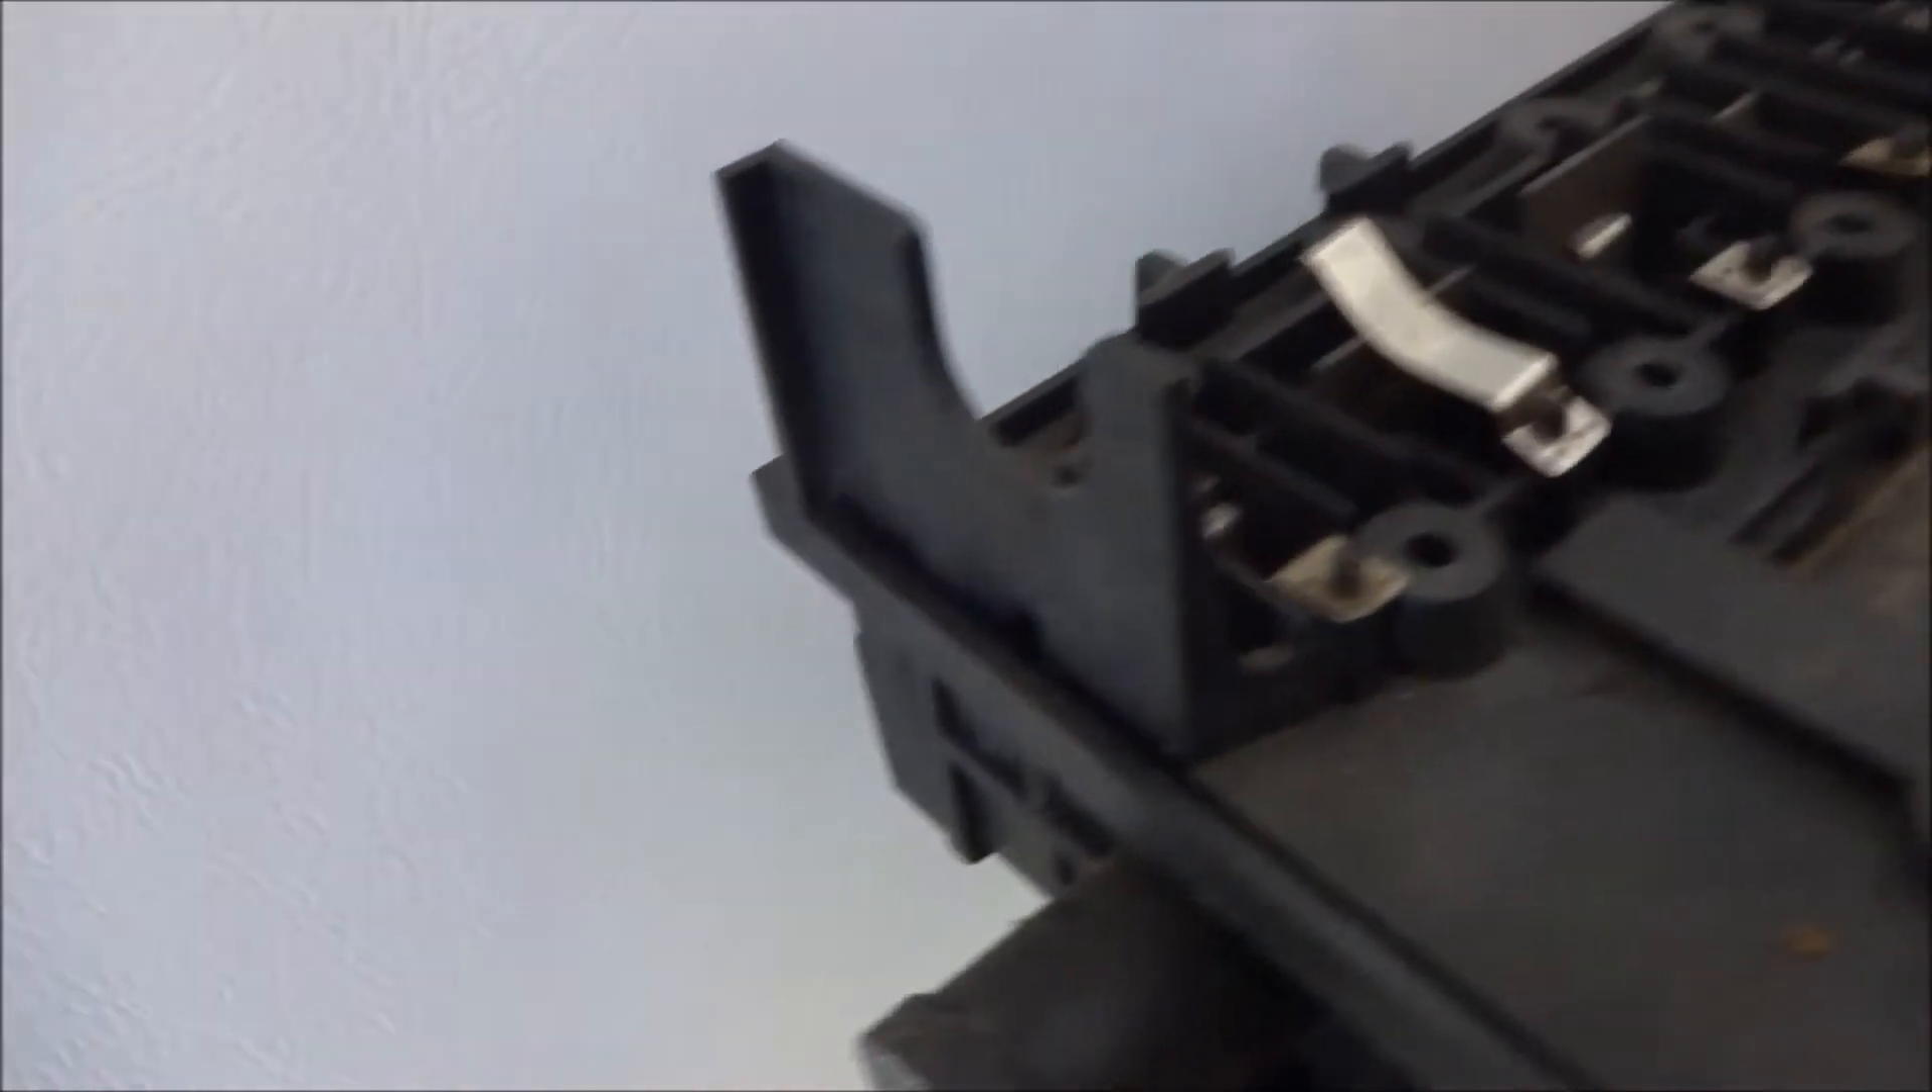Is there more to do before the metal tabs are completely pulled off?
Yes.